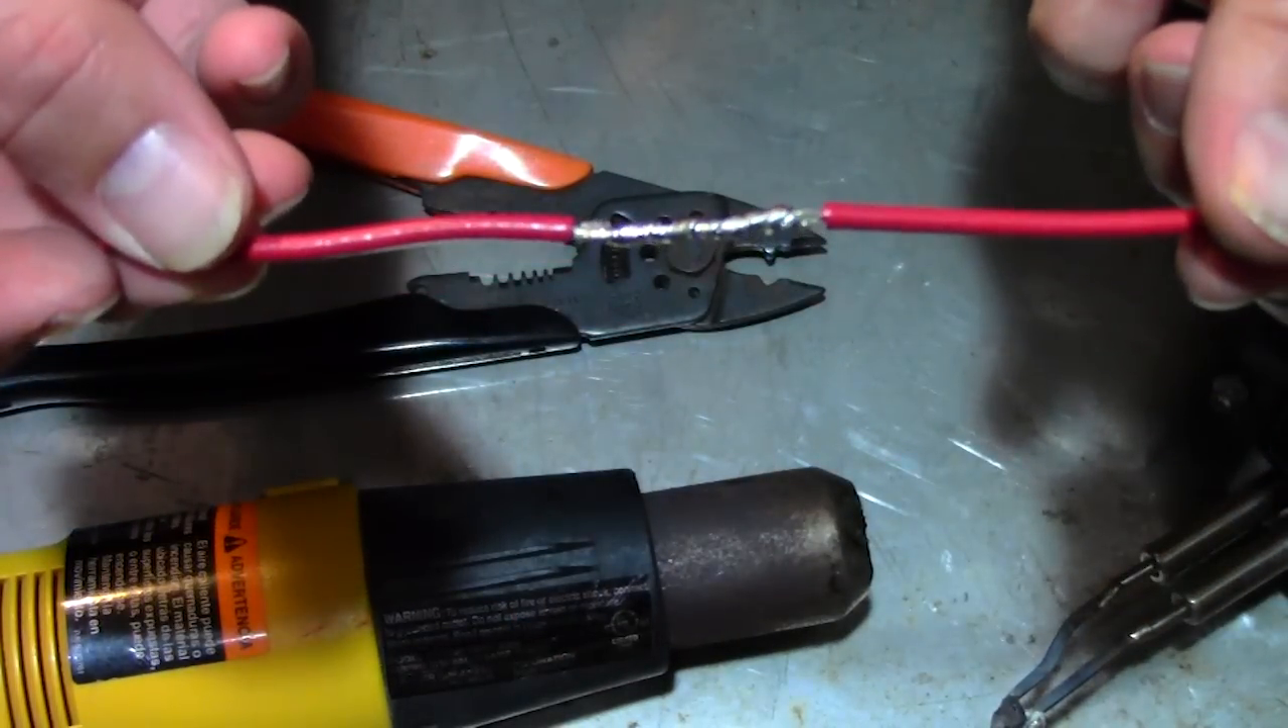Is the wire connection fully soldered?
Yes.